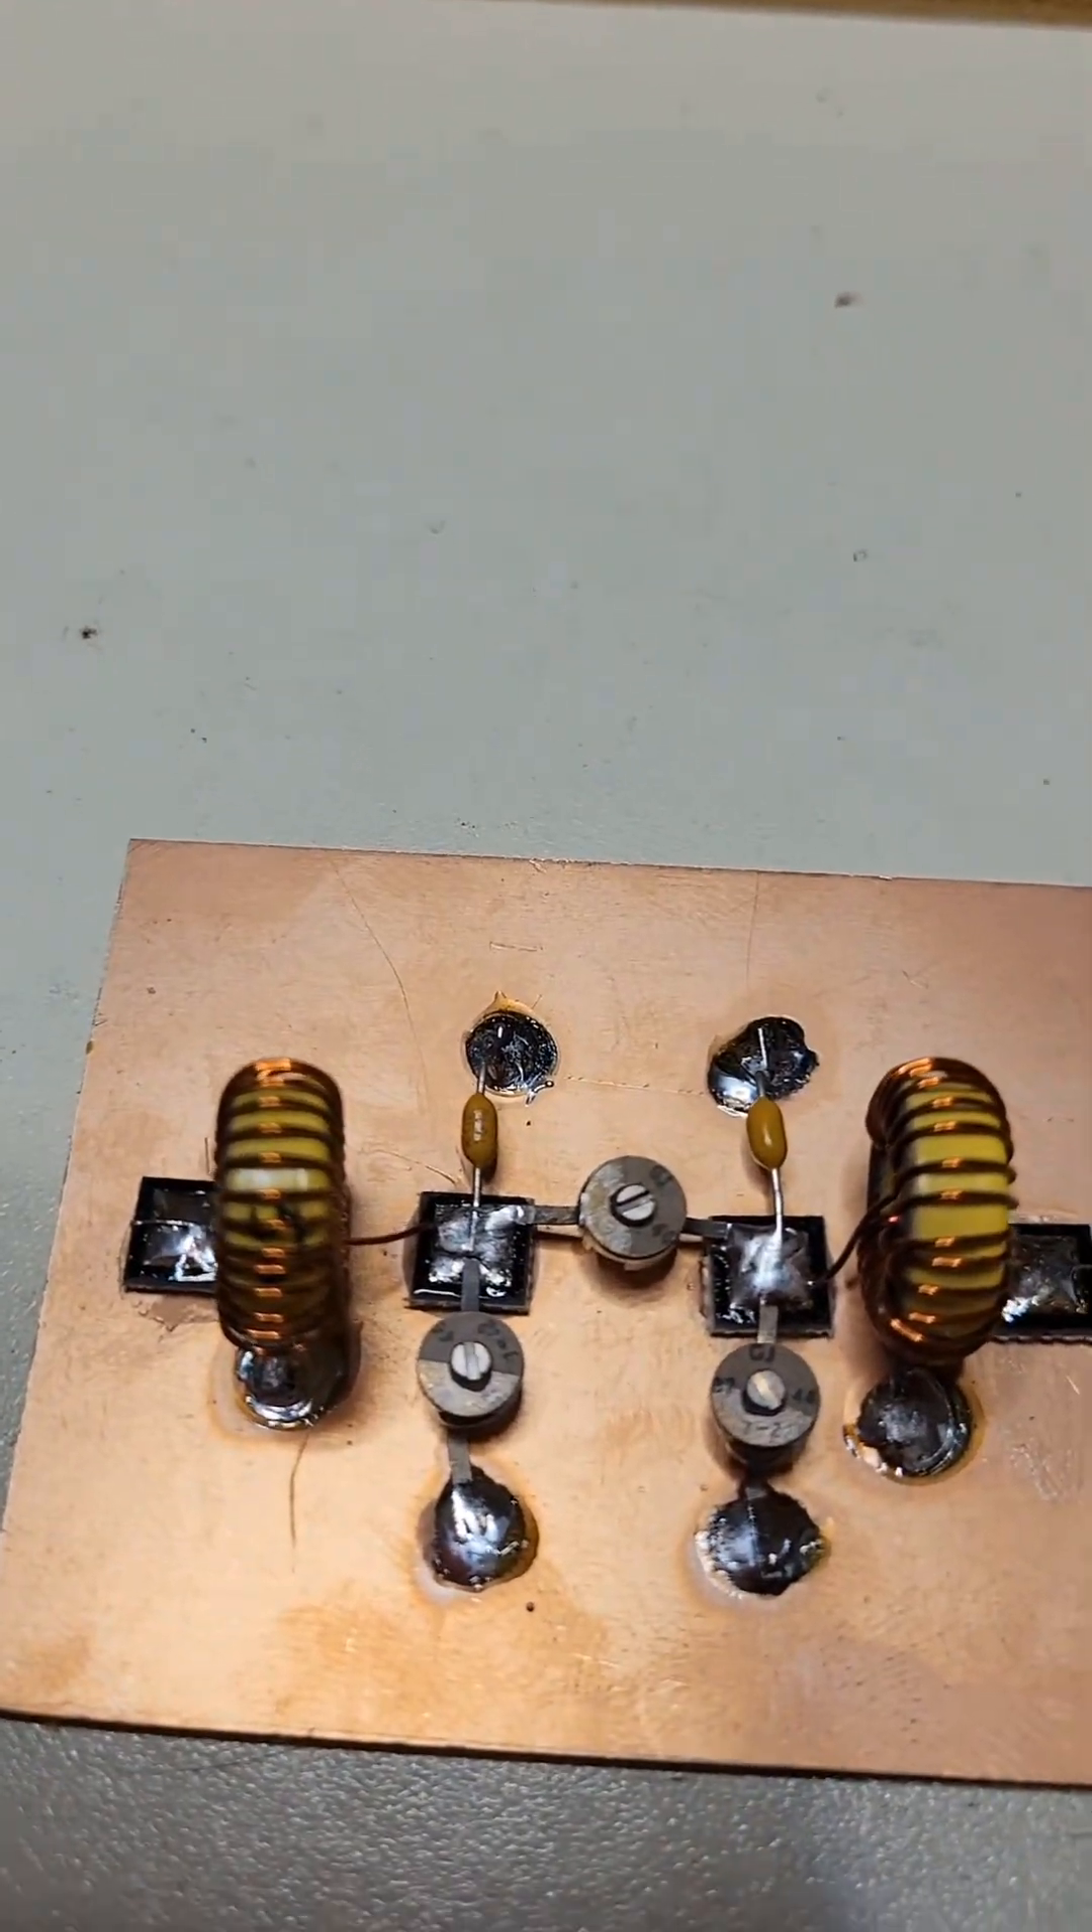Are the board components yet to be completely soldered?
No.